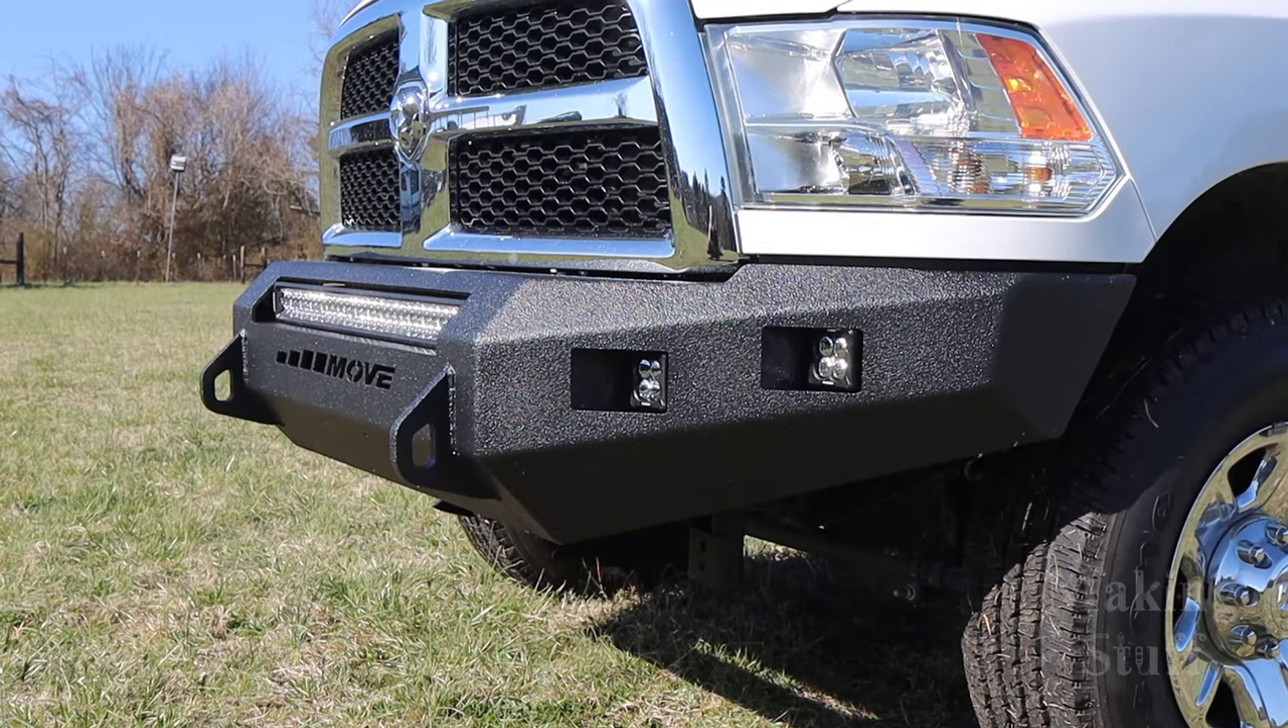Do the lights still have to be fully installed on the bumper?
No.